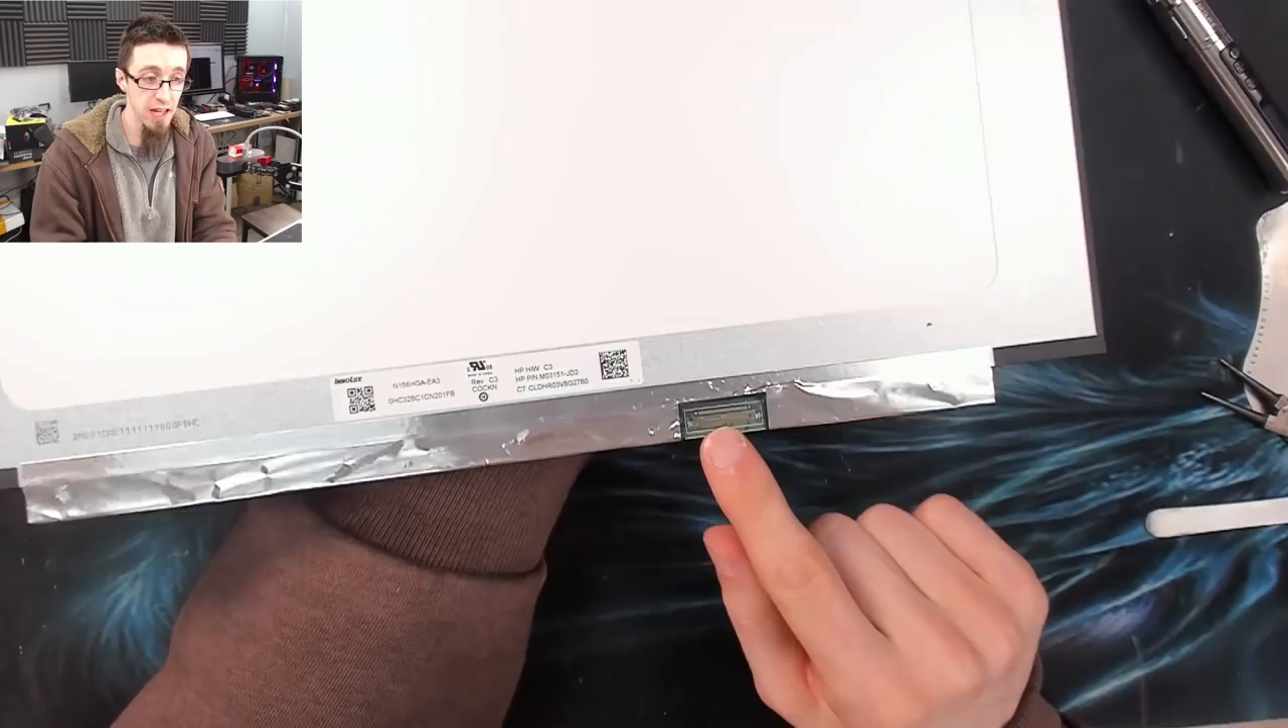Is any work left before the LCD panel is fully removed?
No.